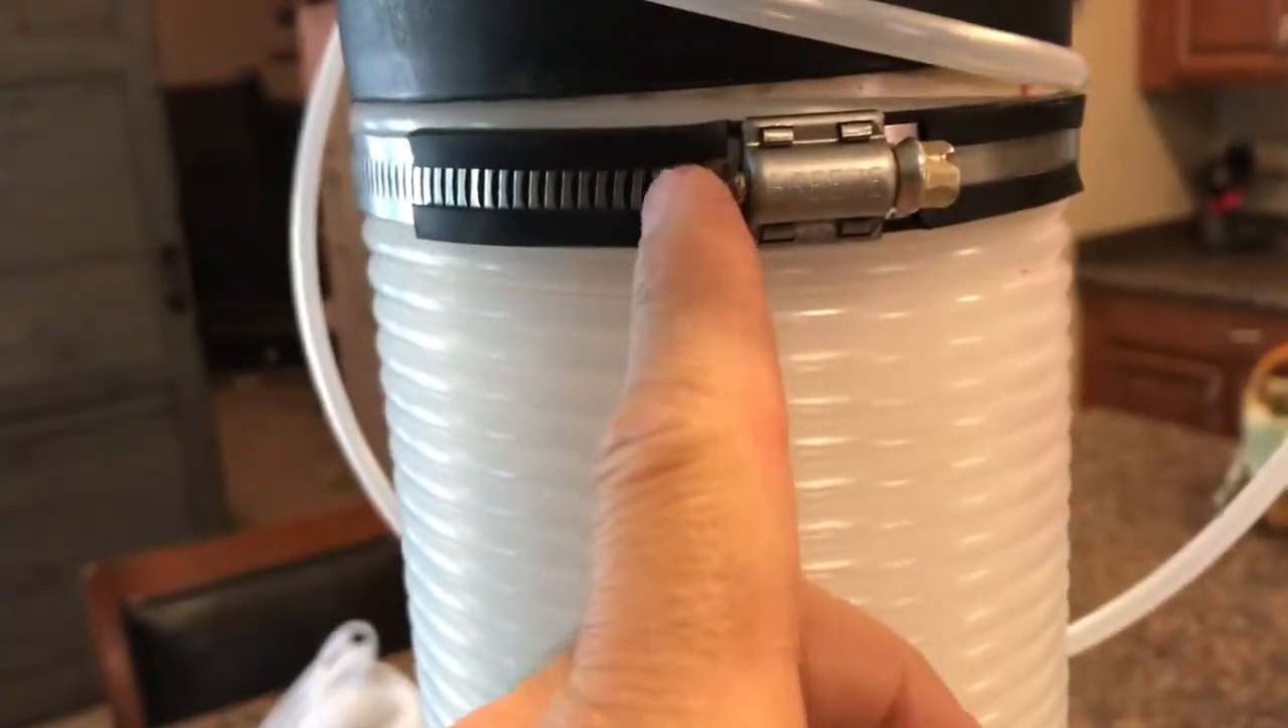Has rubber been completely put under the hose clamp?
Yes.